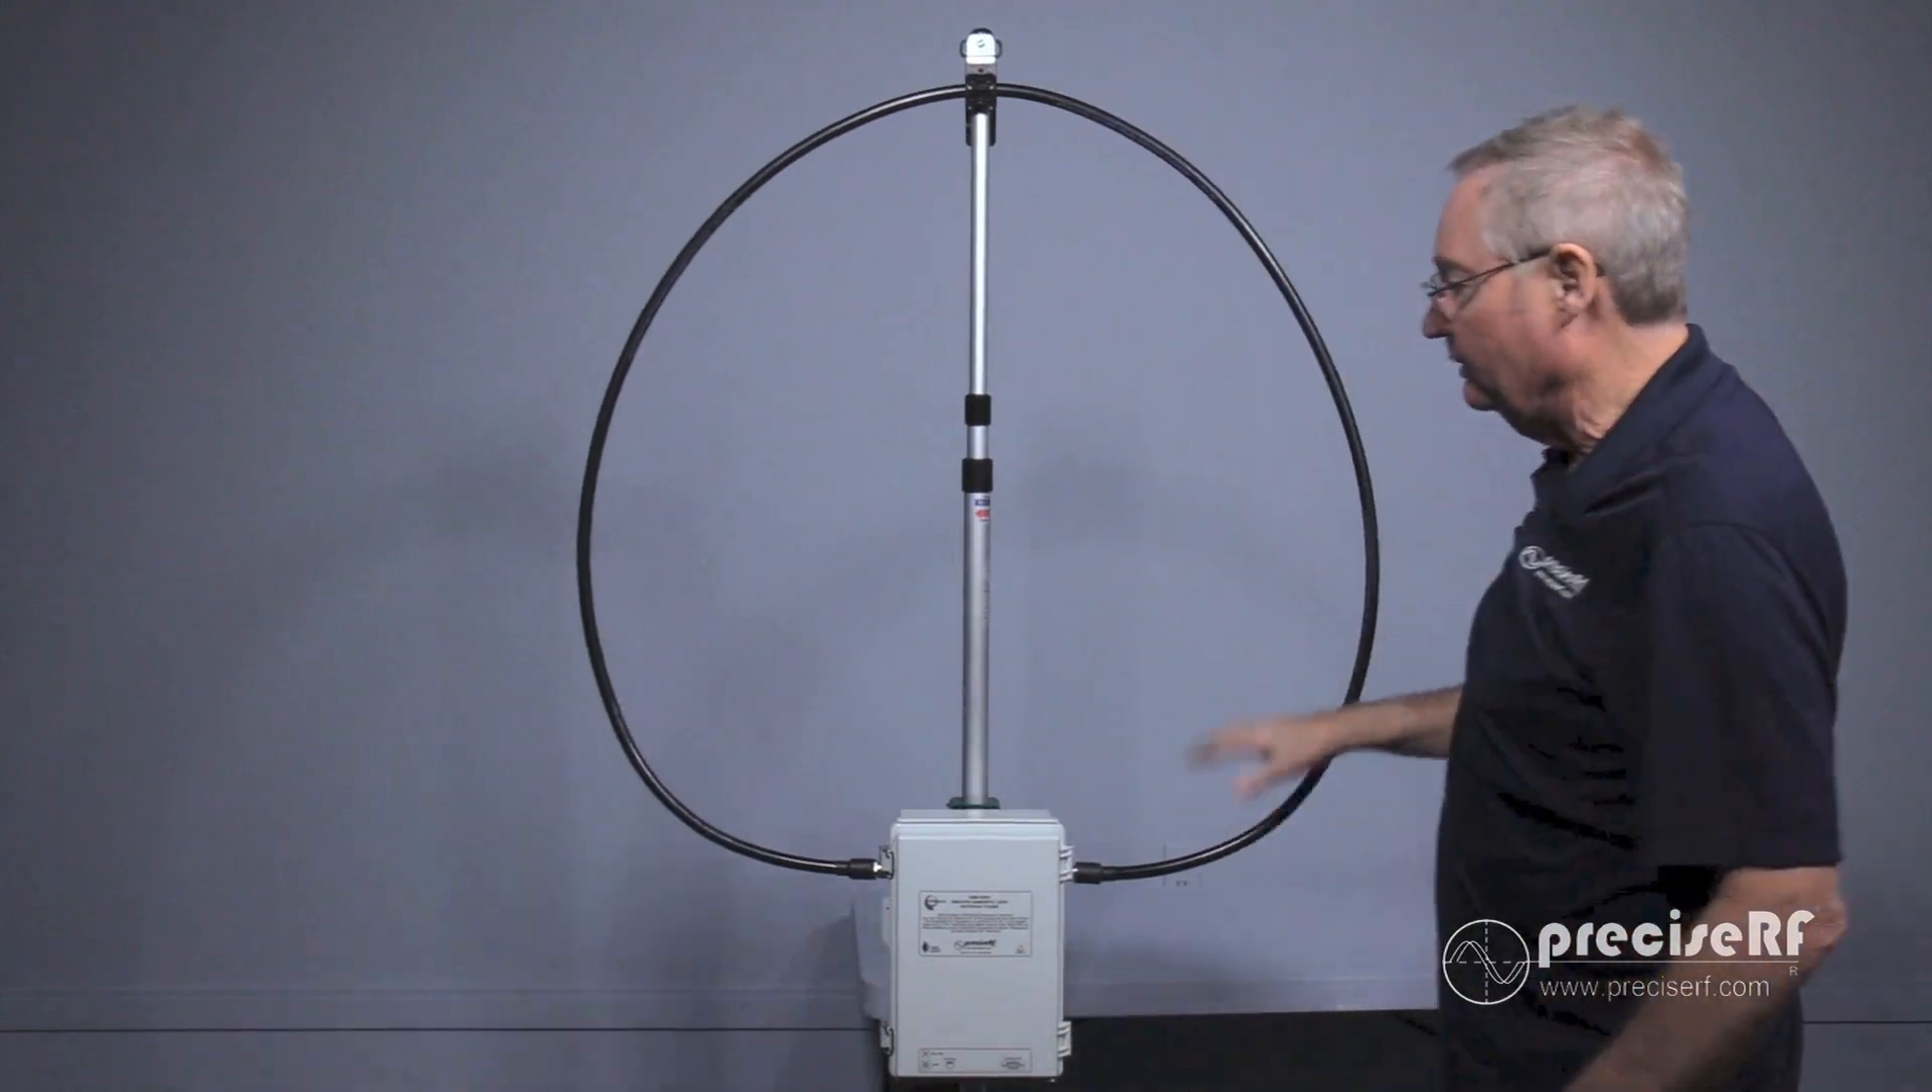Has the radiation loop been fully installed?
Yes.